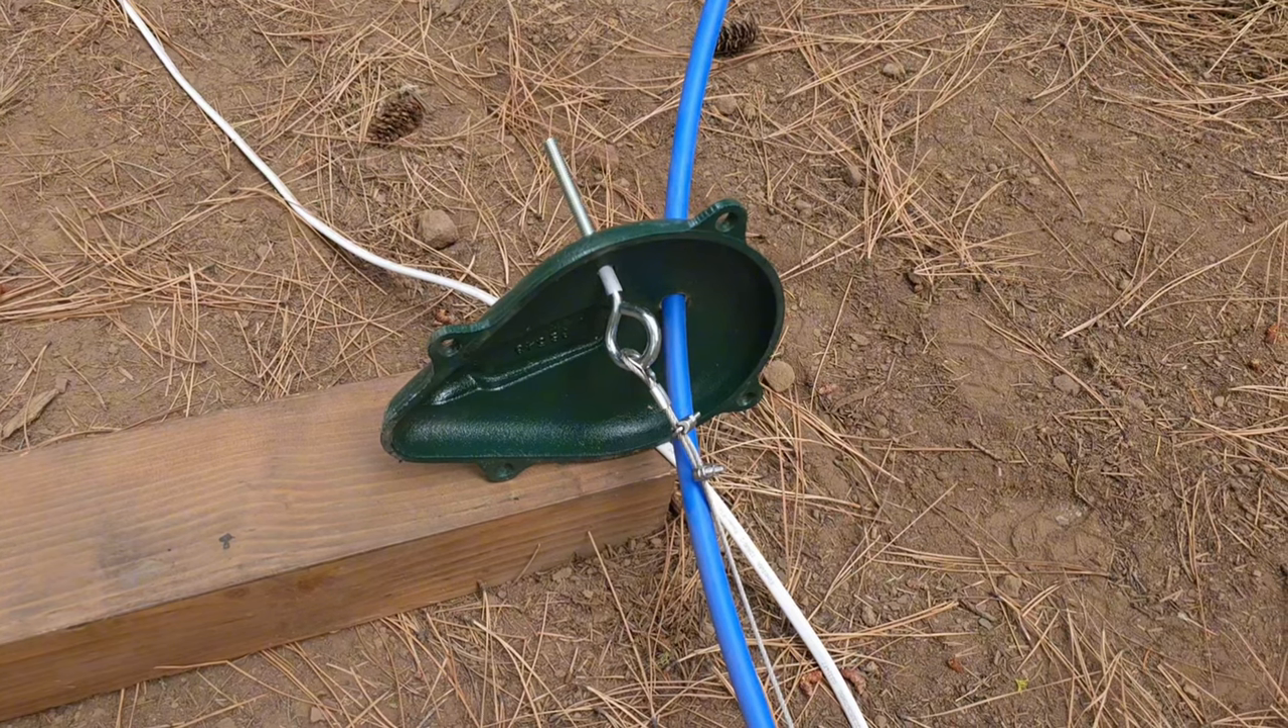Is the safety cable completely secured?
Yes.